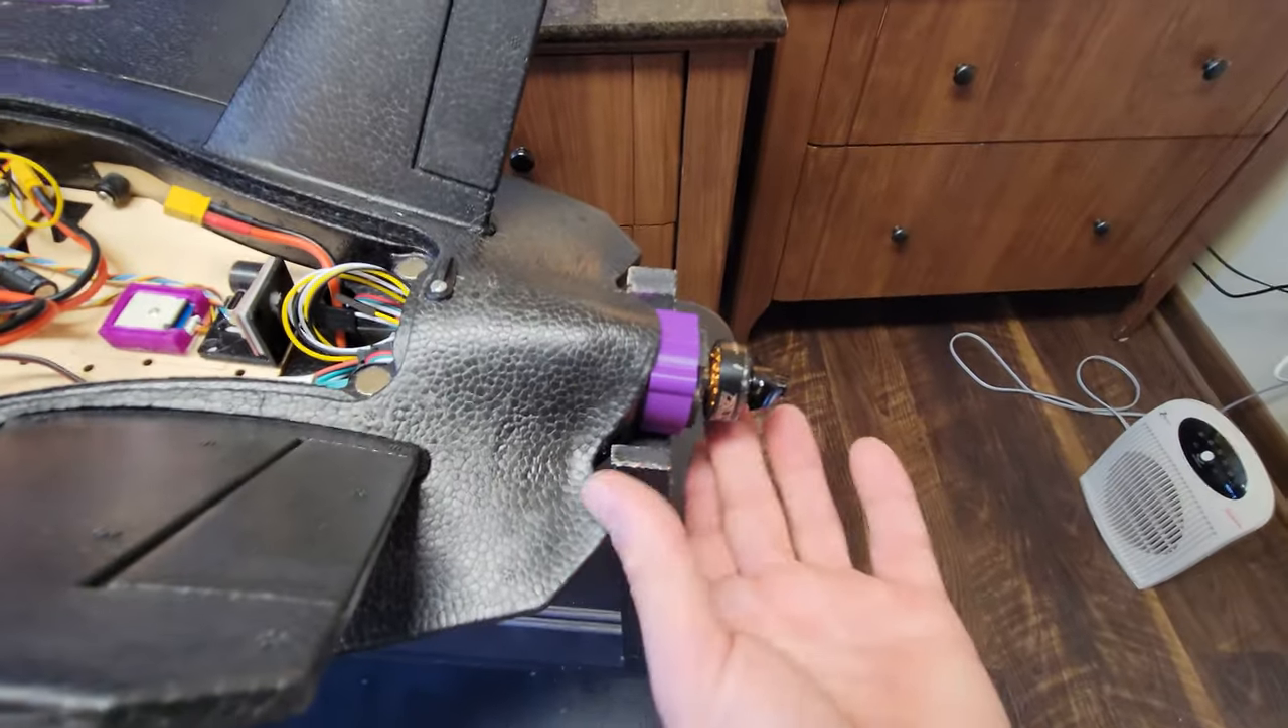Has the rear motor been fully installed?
Yes.